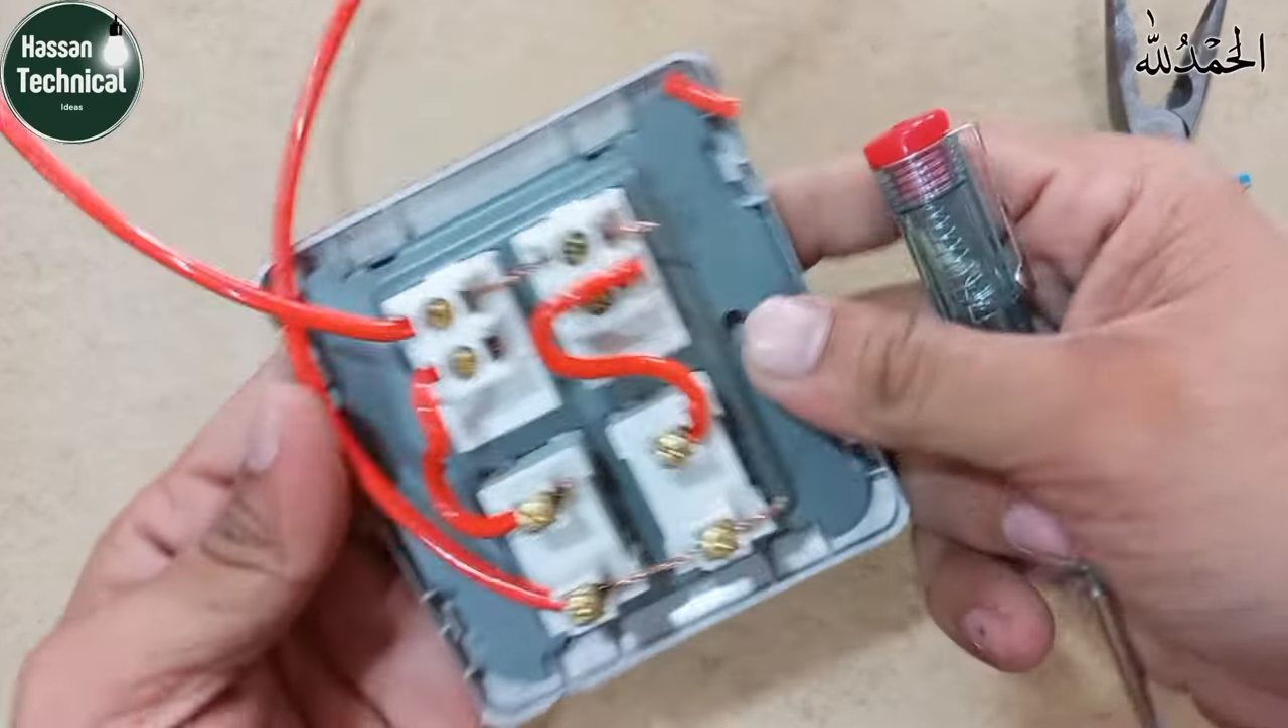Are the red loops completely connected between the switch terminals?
Yes.